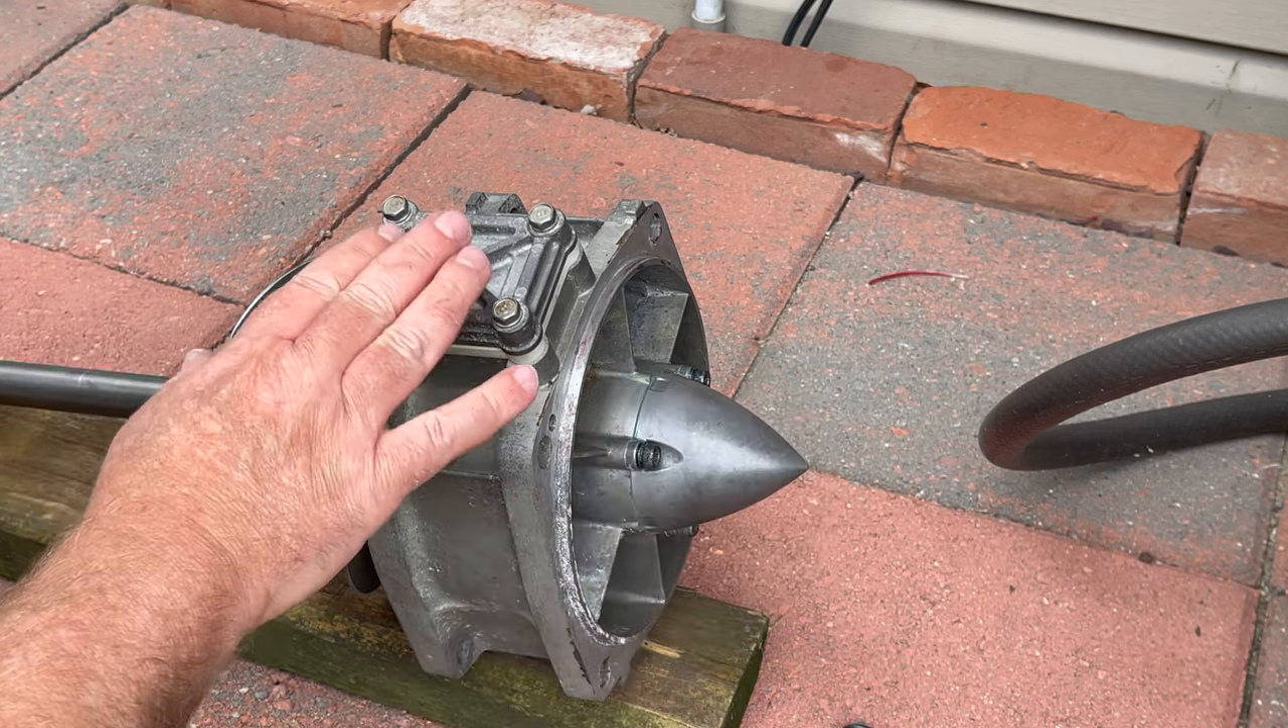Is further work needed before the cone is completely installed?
No.